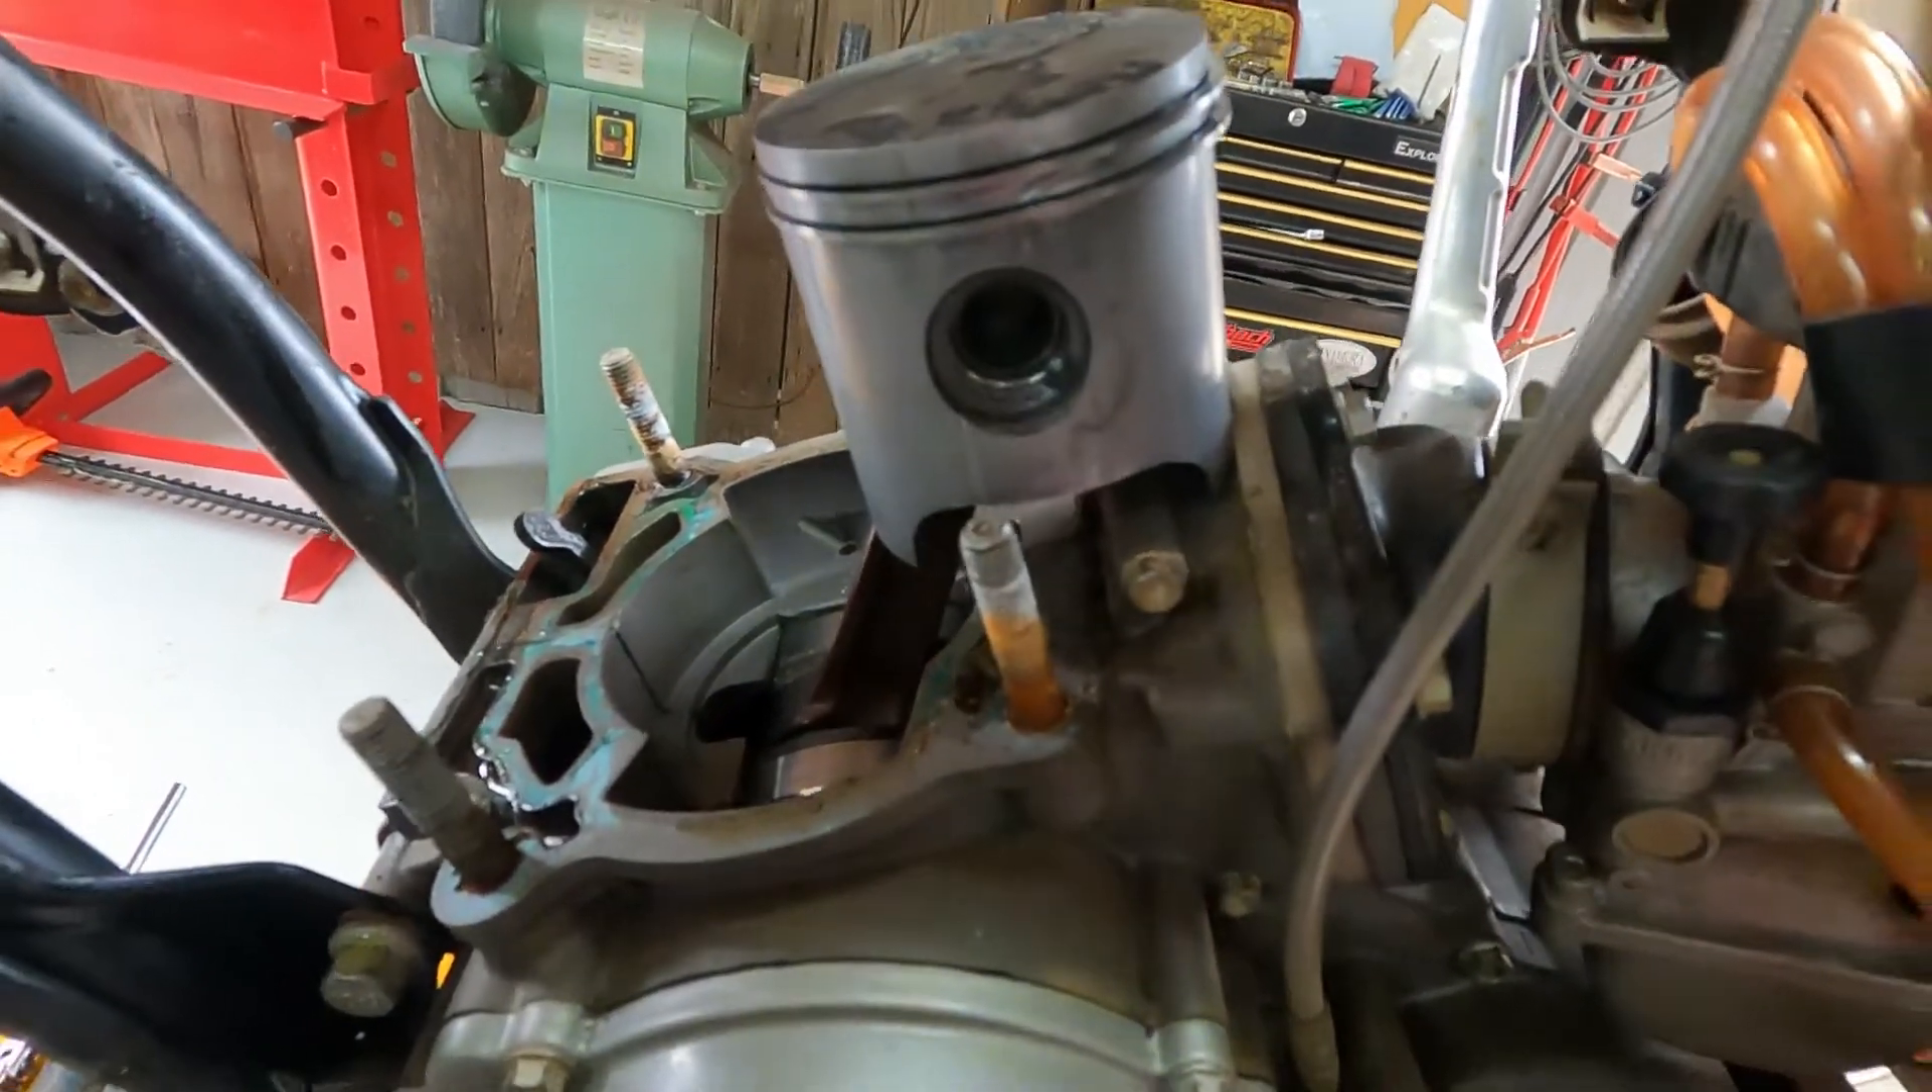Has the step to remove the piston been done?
No.